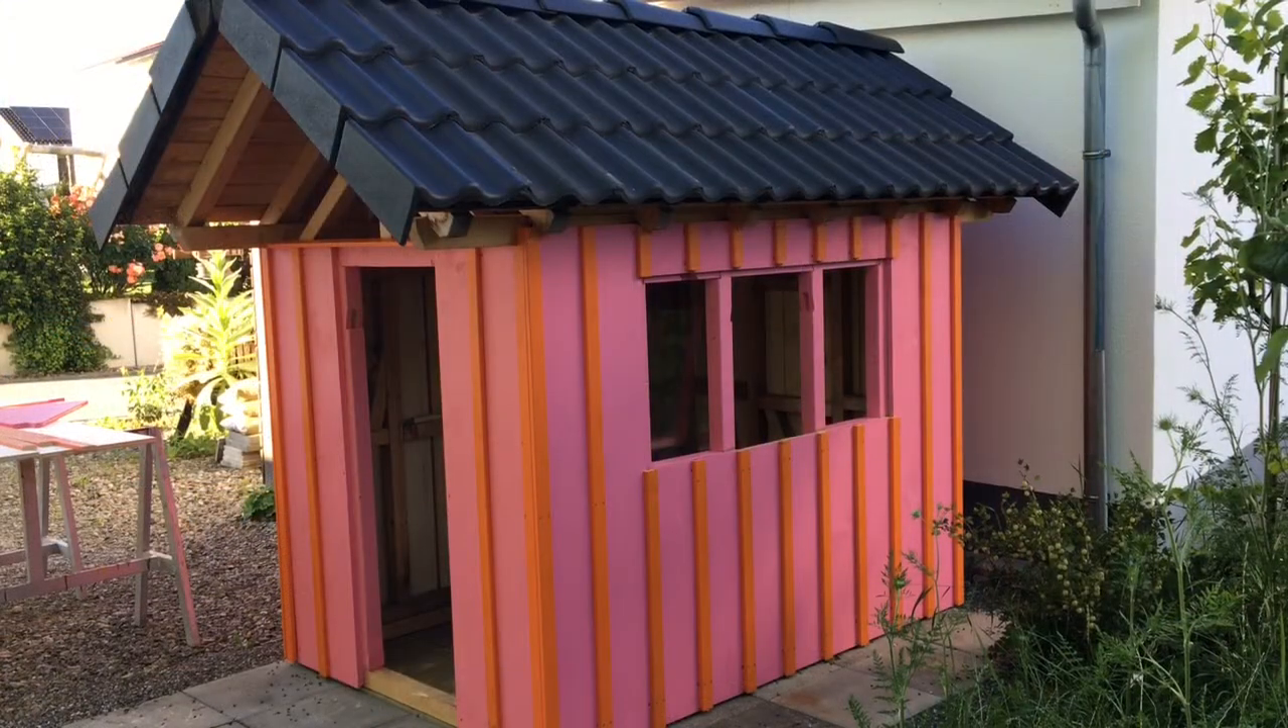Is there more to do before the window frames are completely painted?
No.